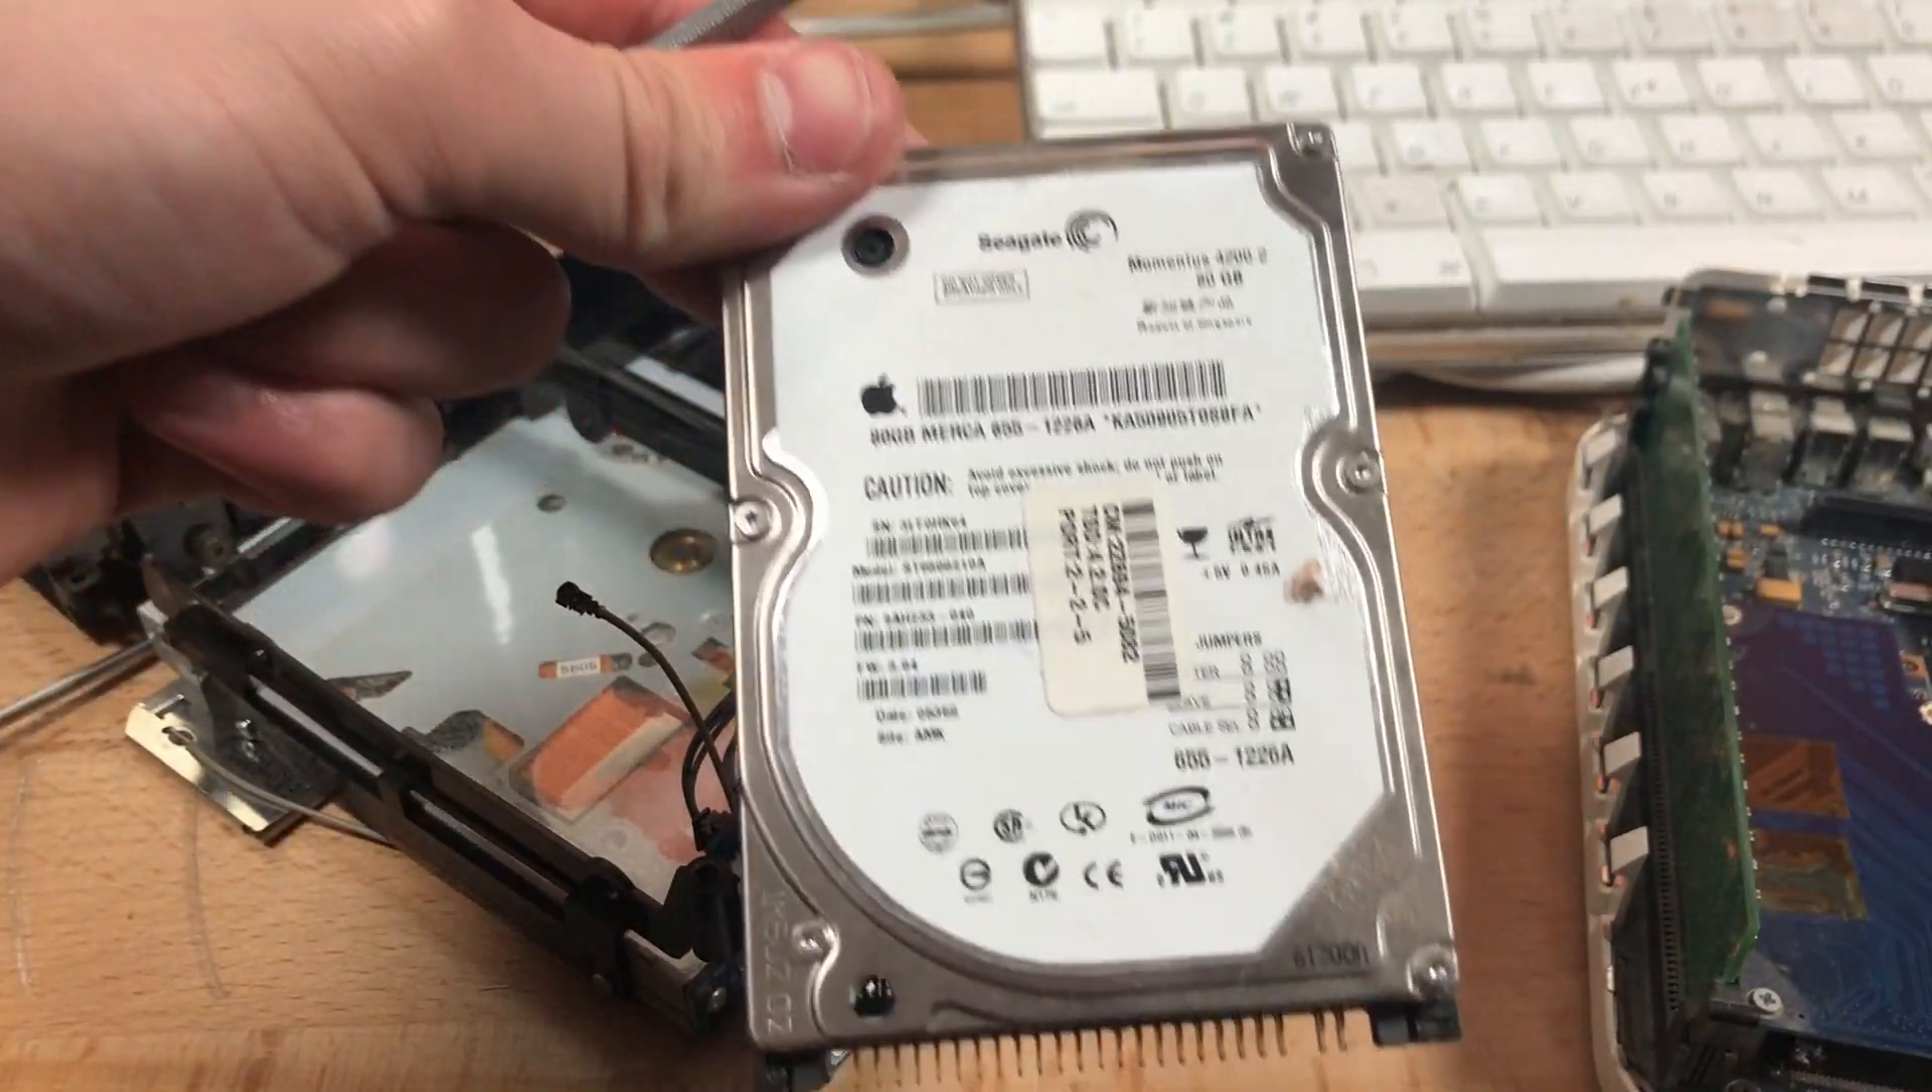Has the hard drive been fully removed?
Yes.